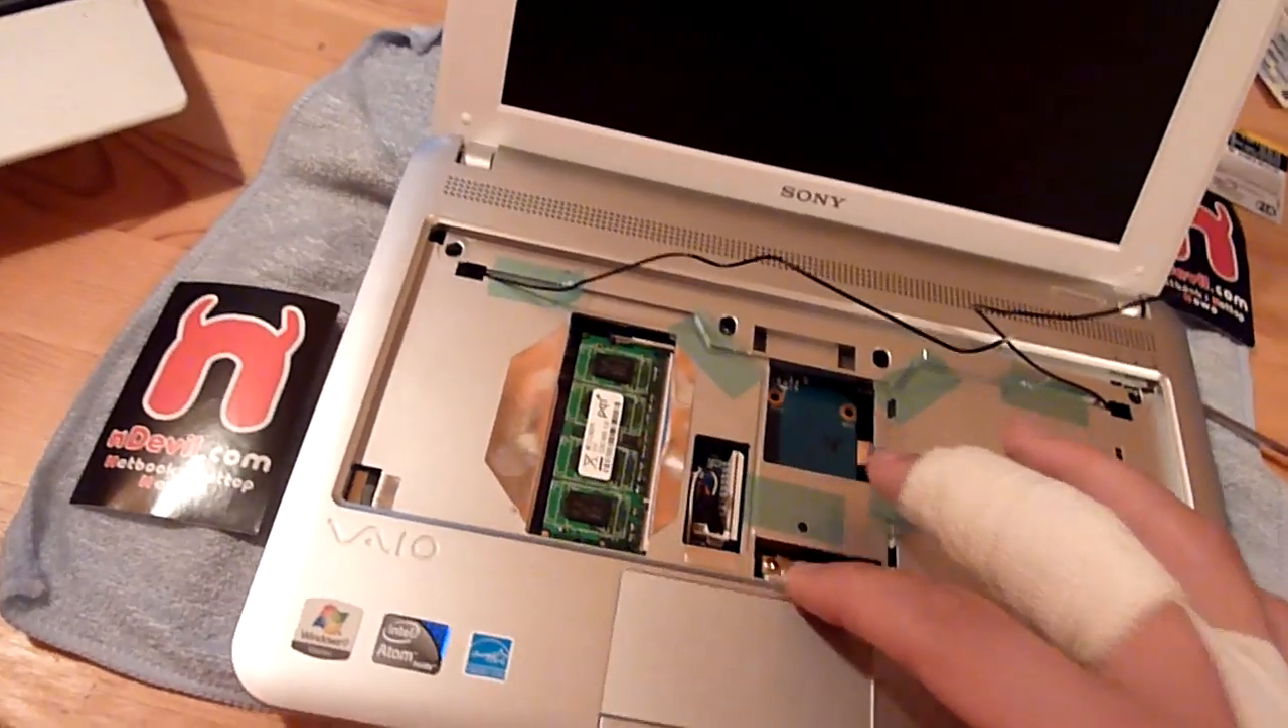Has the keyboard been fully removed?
Yes.